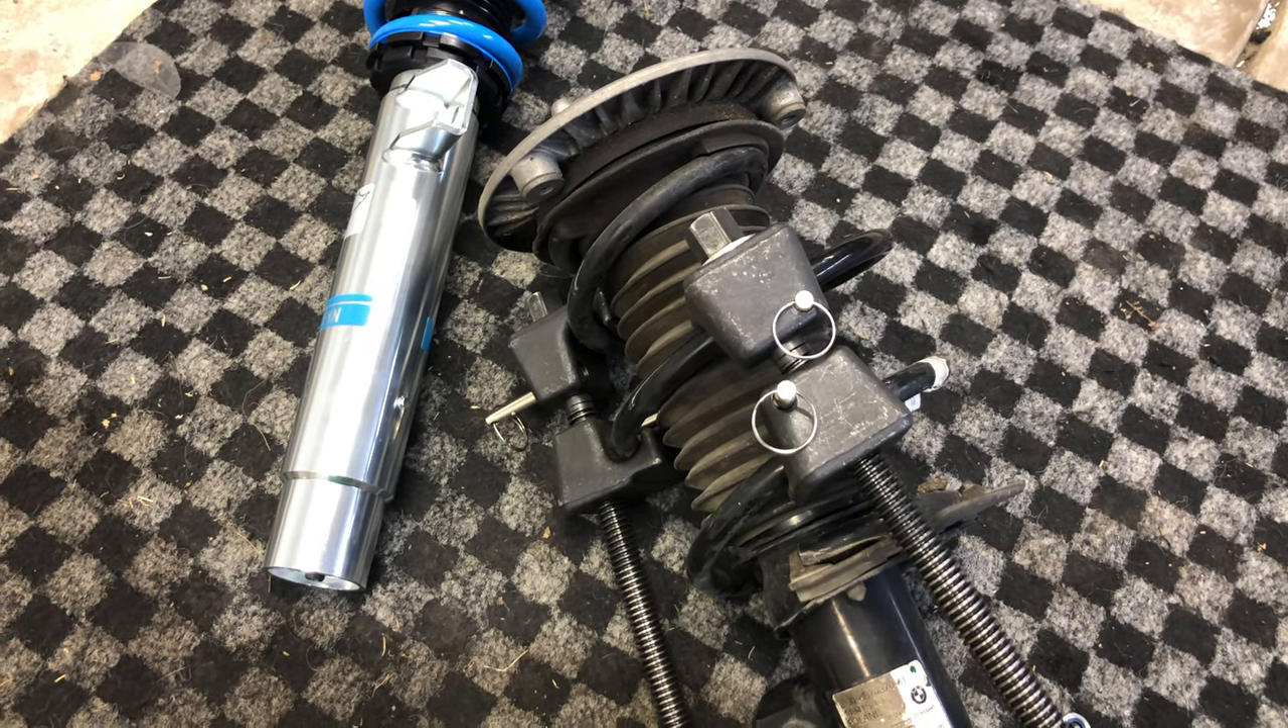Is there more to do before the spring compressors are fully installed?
No.